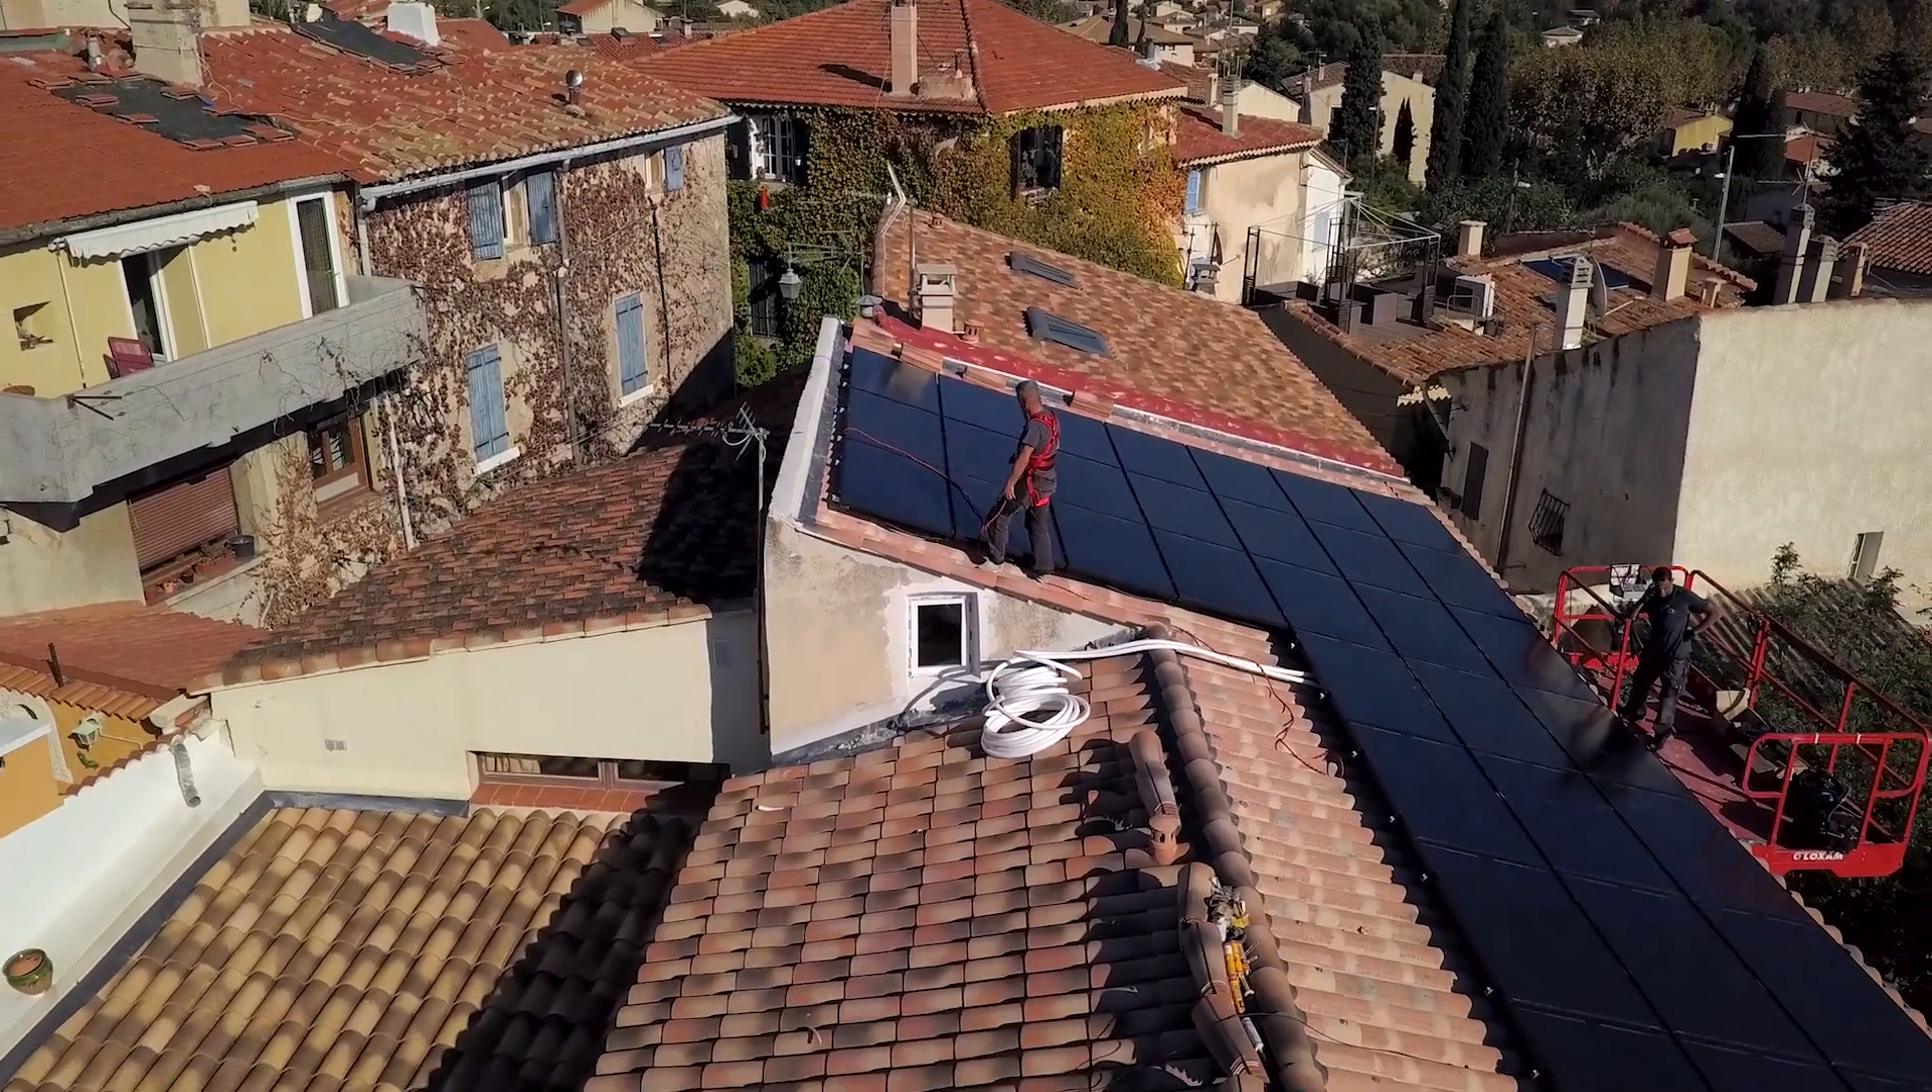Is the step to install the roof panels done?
Yes.